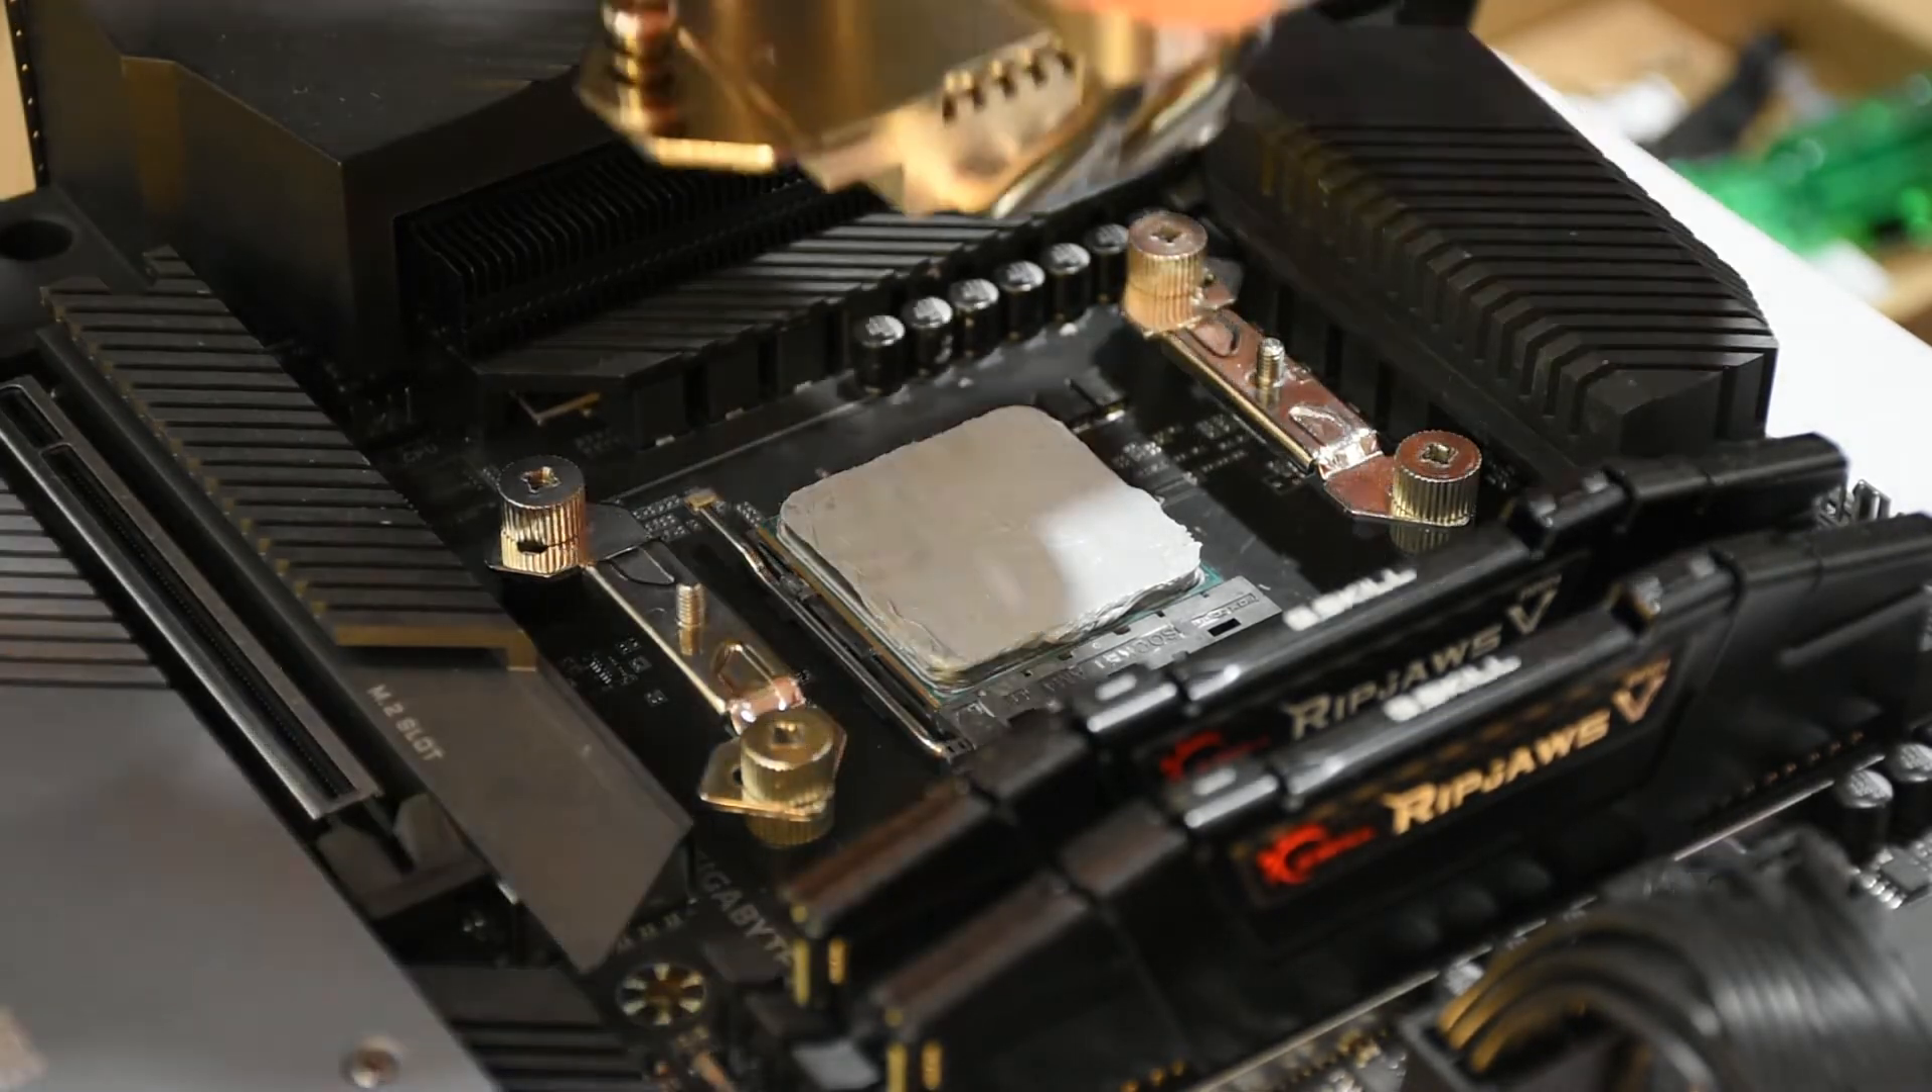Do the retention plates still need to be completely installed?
No.